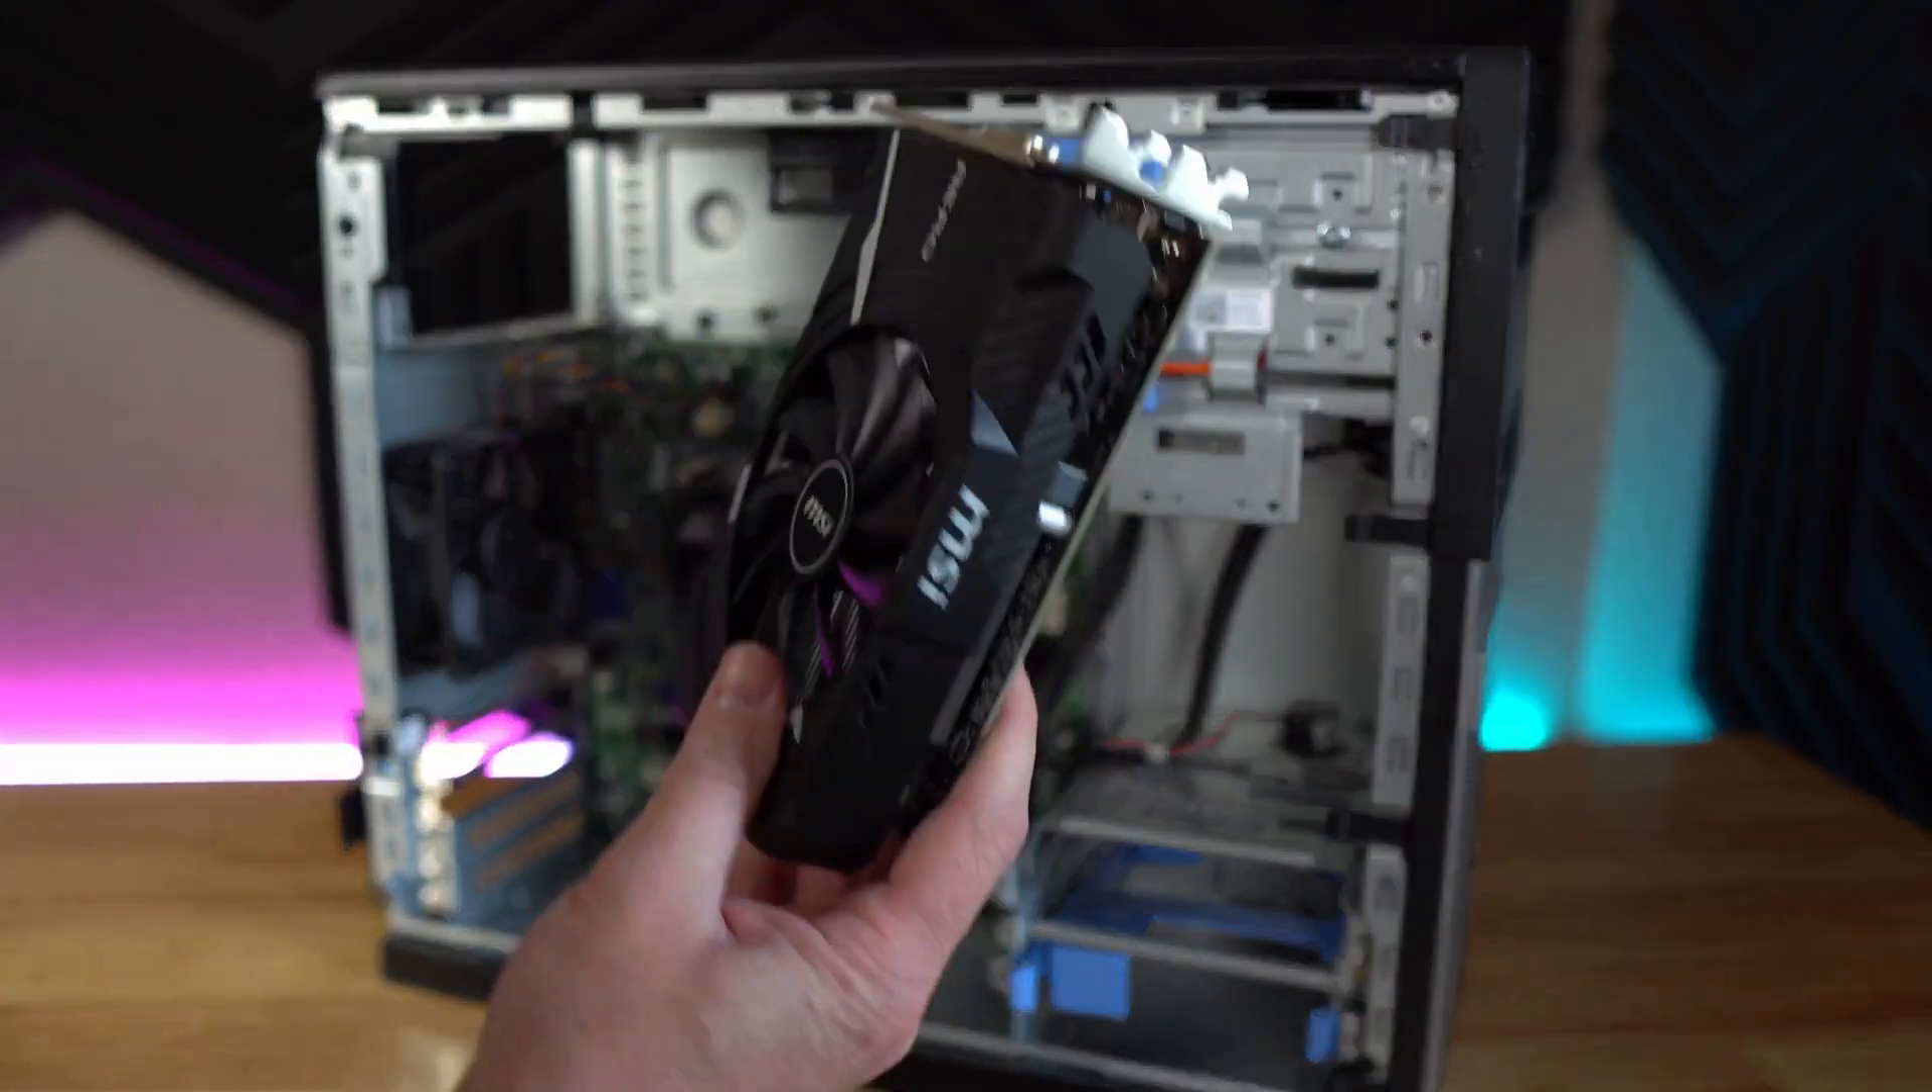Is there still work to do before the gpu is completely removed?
No.